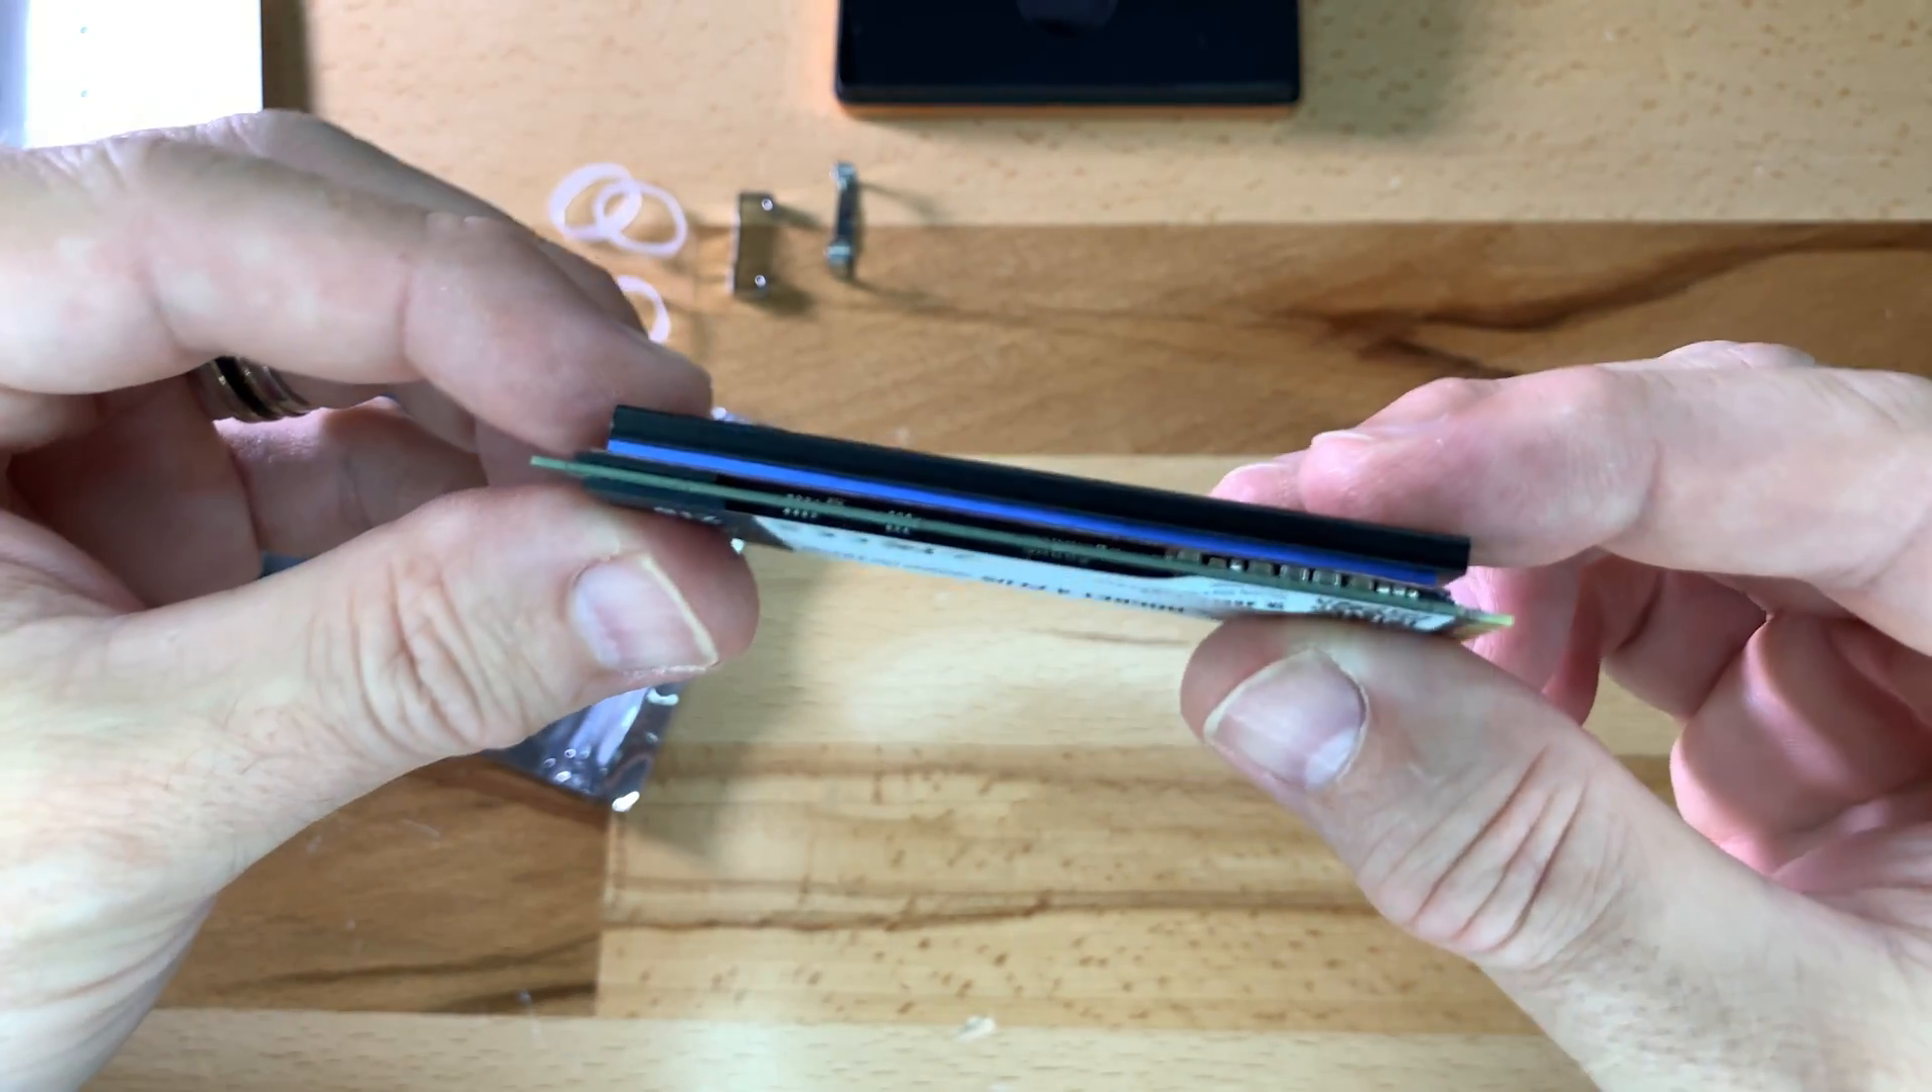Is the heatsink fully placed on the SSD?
Yes.